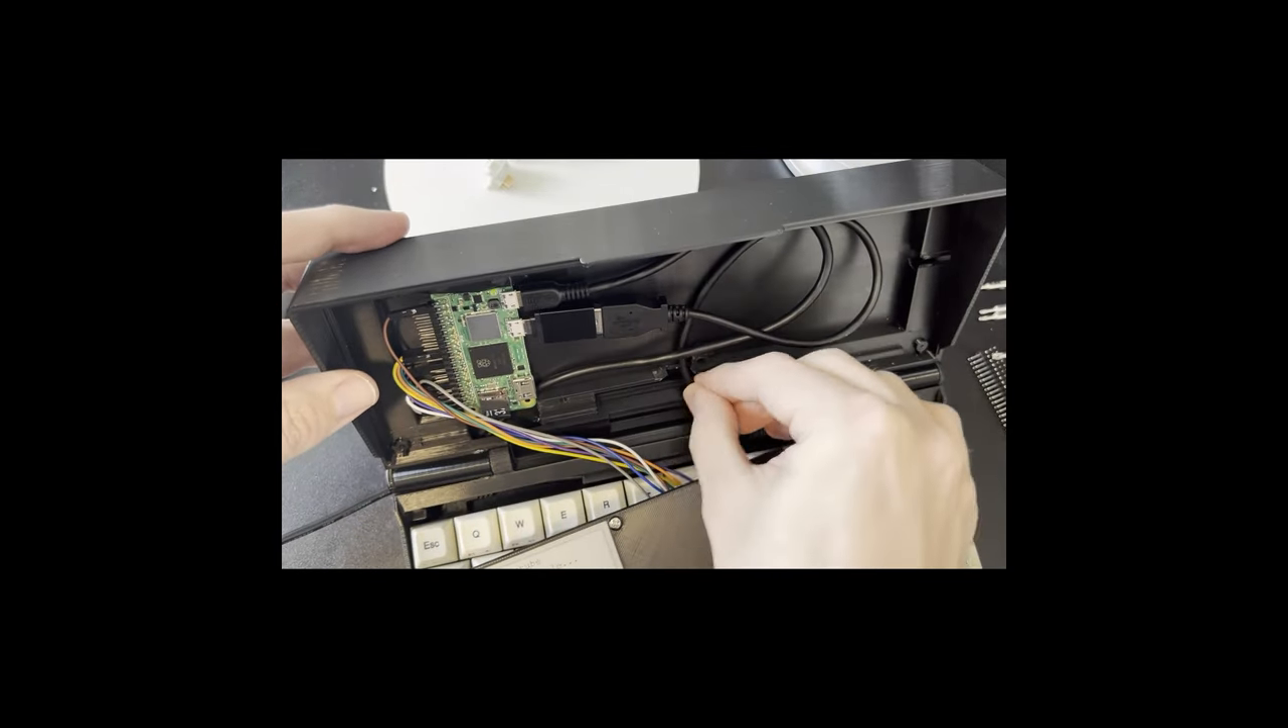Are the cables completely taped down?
No.